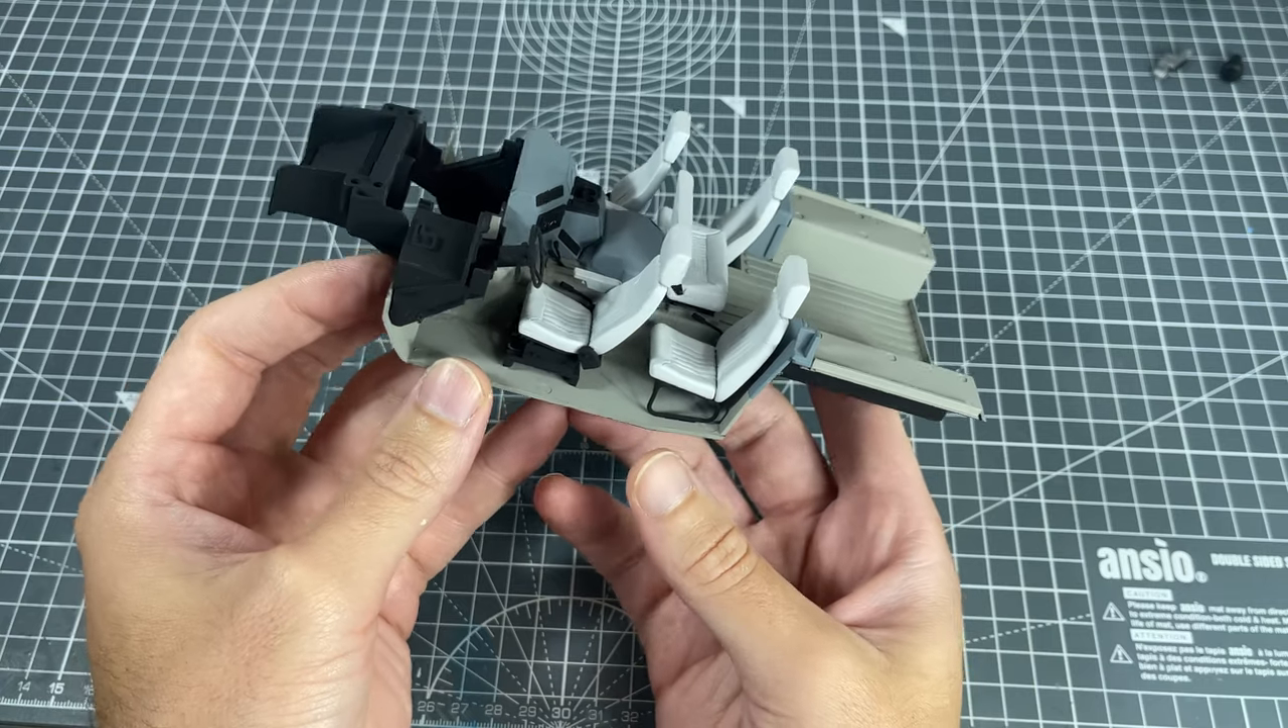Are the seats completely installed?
Yes.